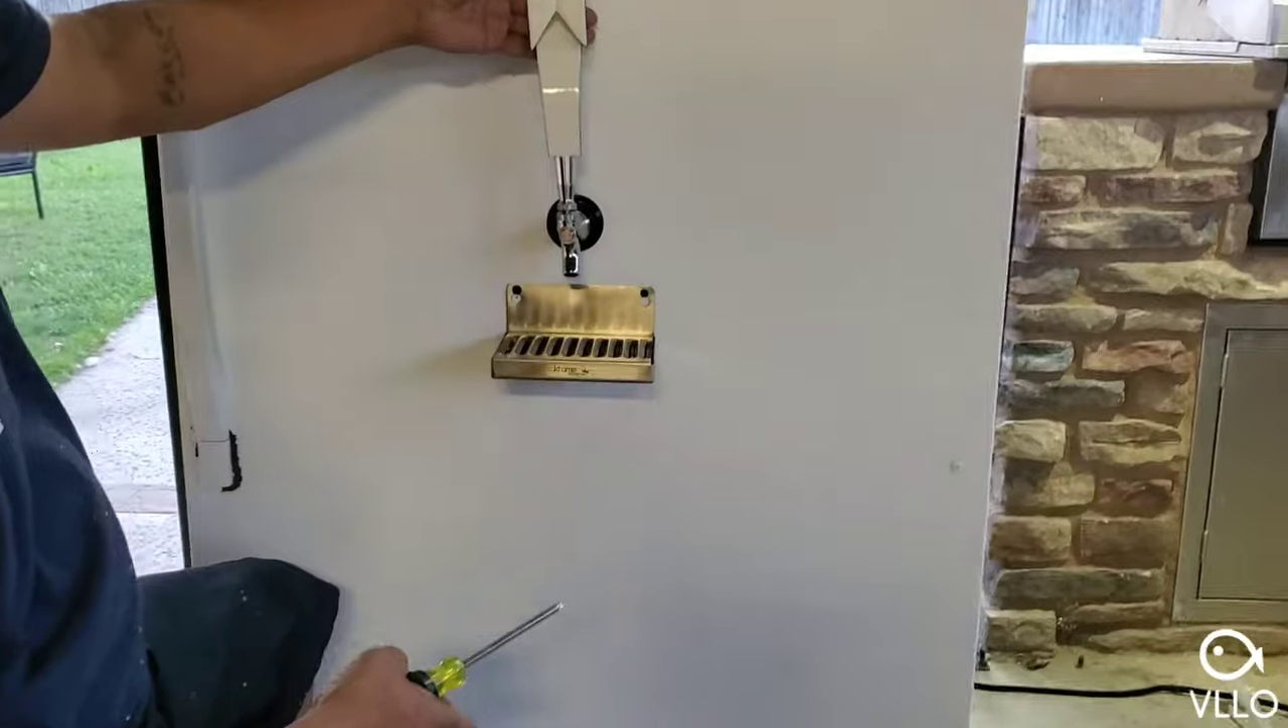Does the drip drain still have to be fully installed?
No.